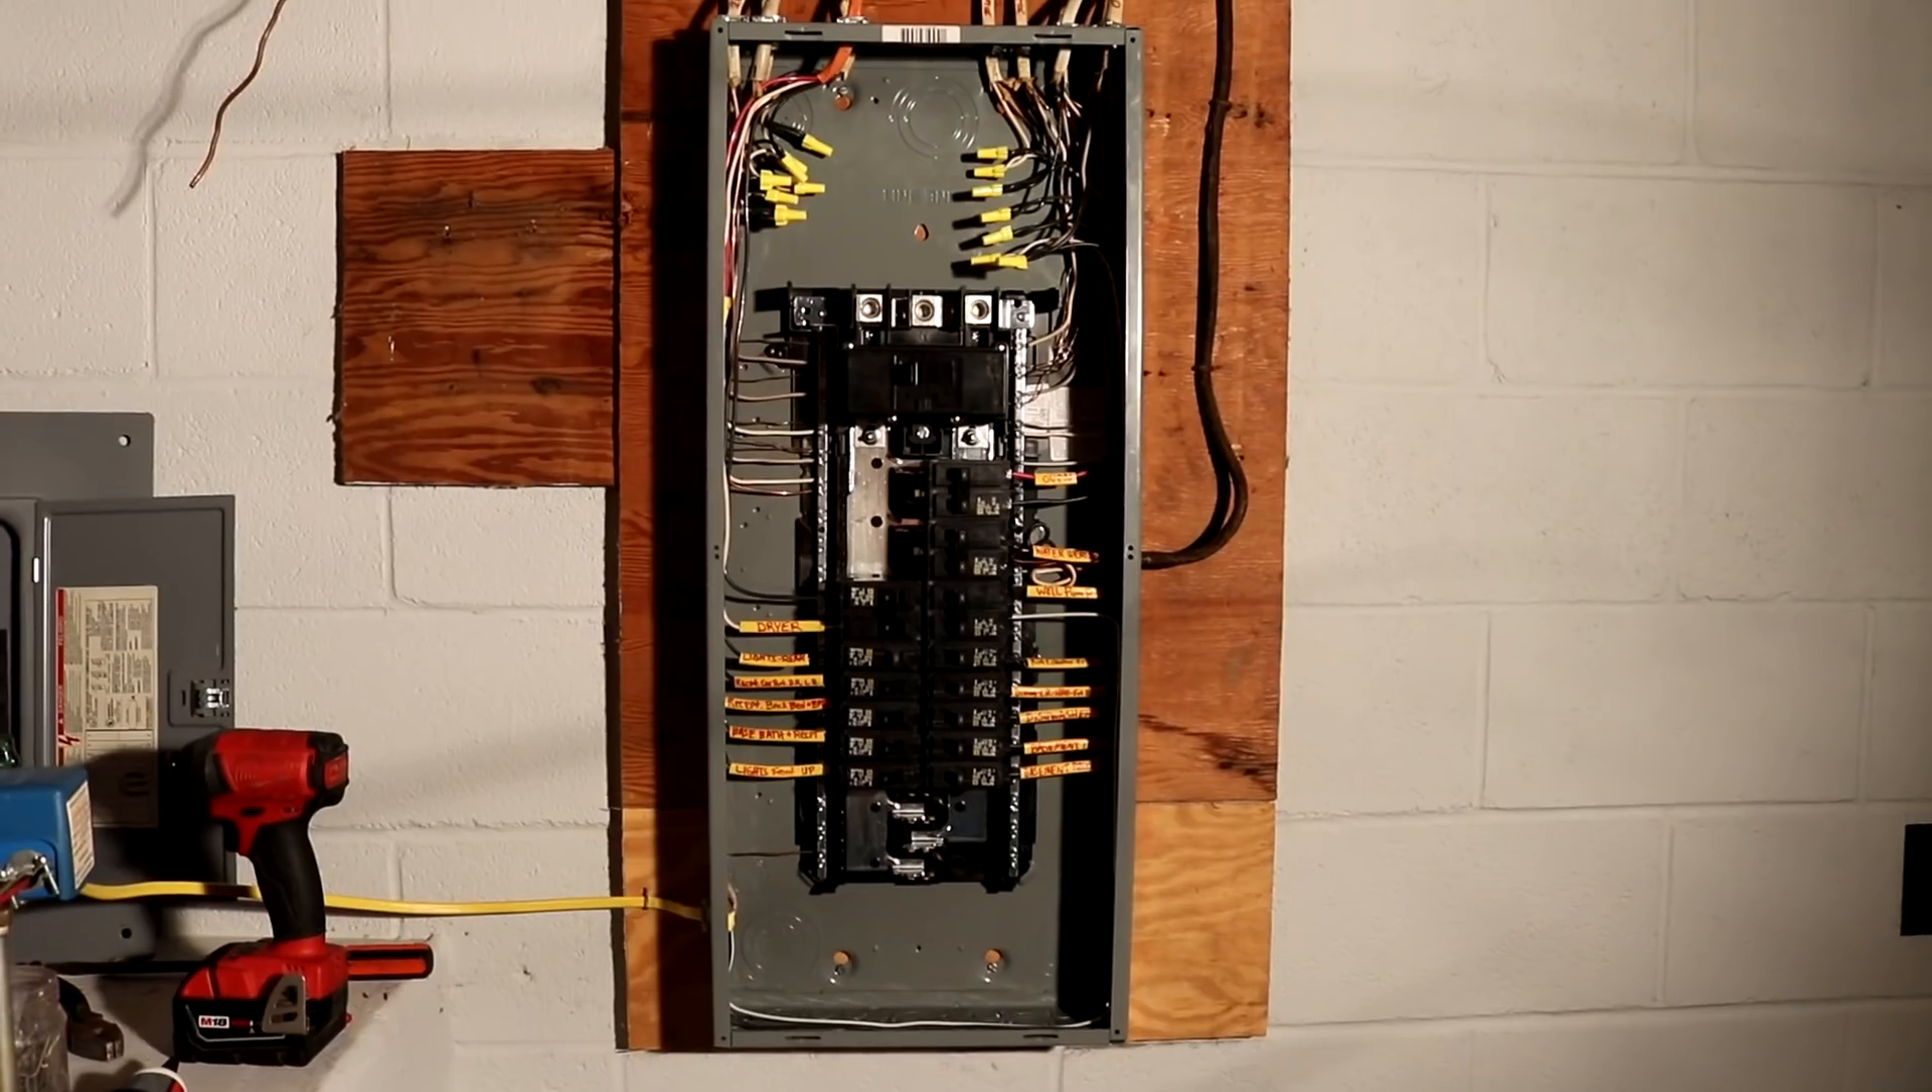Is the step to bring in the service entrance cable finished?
No.